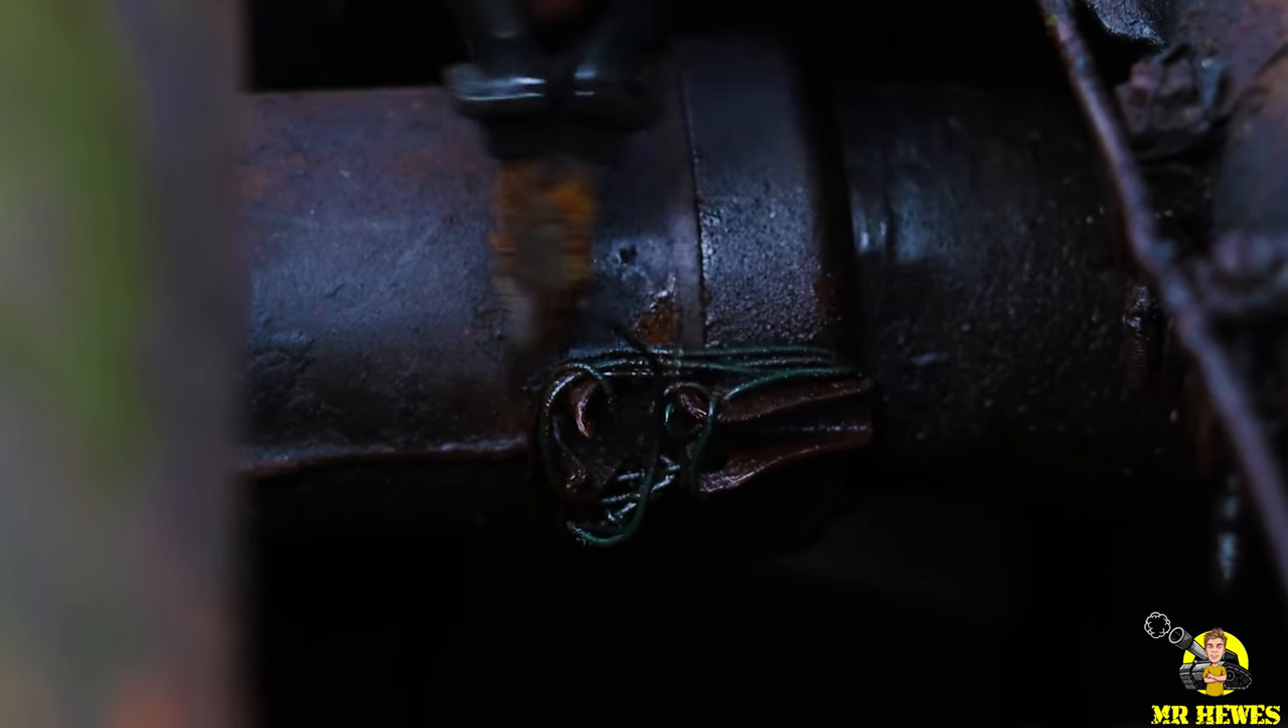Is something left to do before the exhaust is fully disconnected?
Yes.